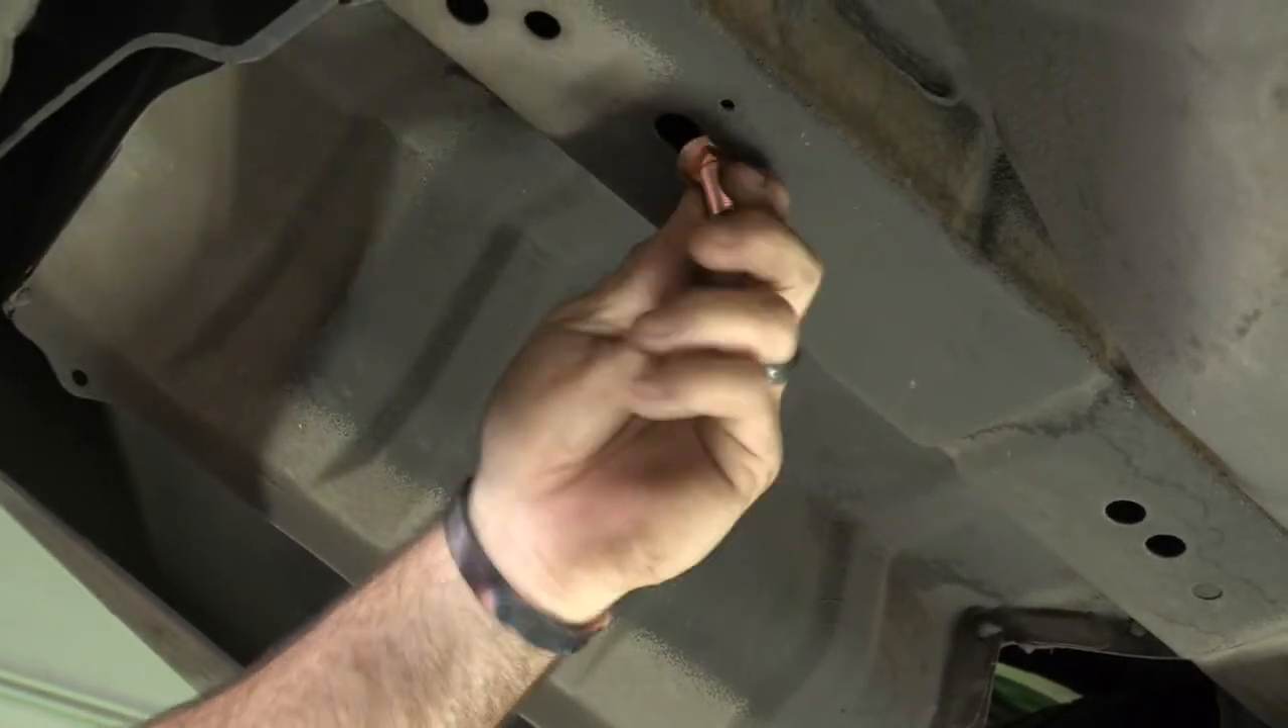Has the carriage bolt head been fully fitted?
No.